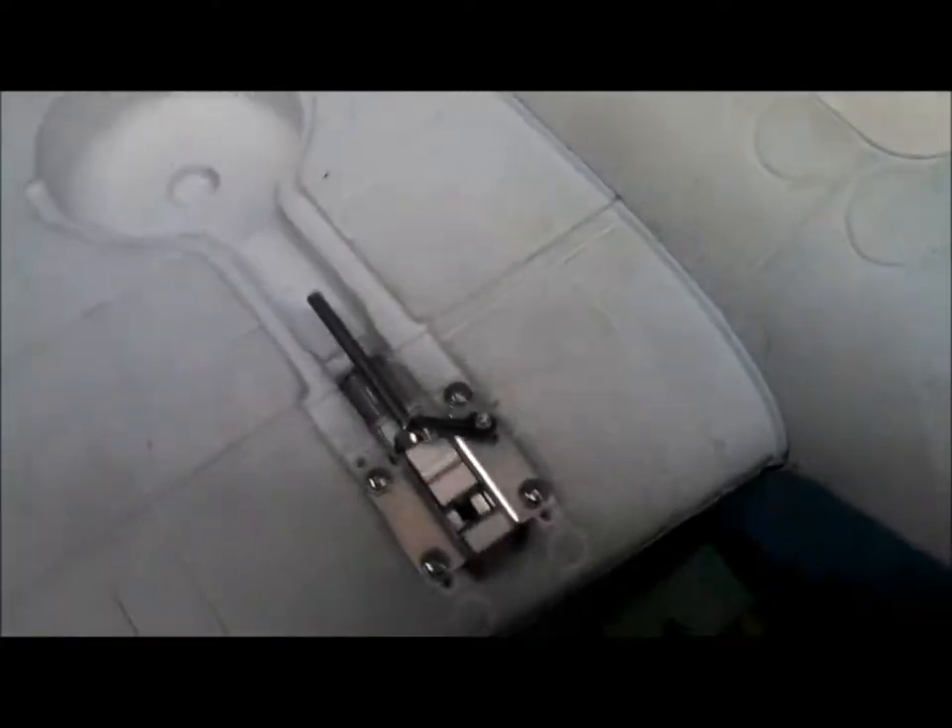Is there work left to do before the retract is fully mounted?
No.